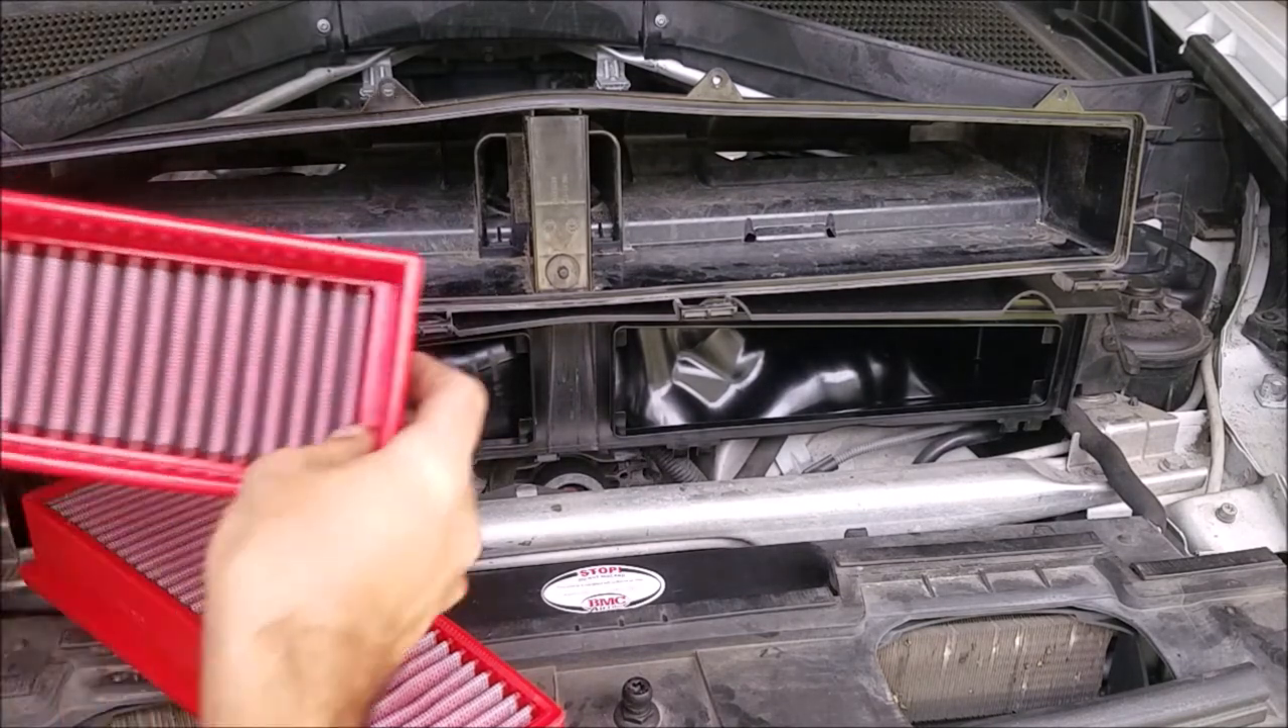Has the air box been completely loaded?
No.